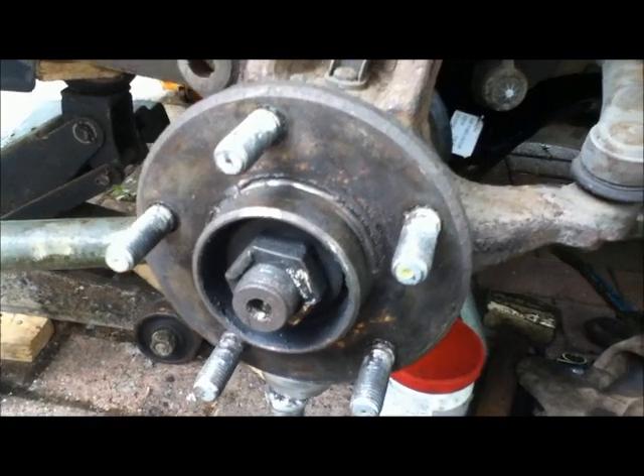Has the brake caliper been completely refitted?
No.